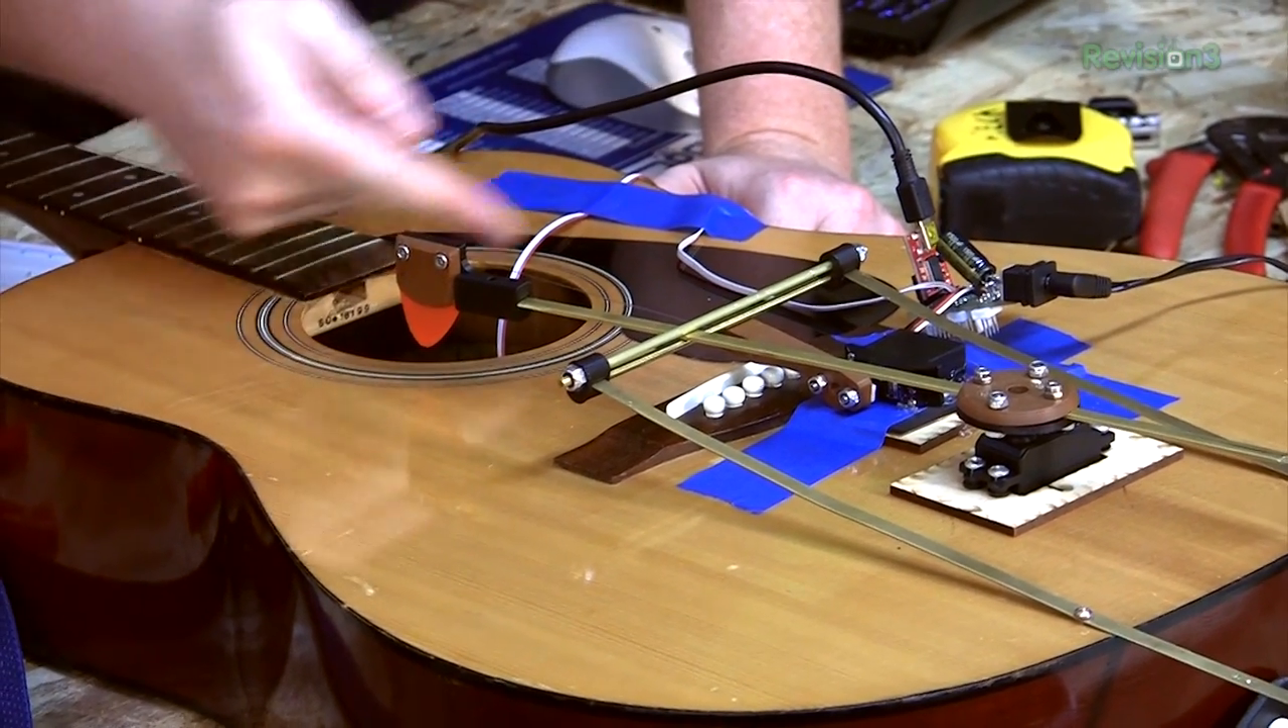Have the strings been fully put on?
No.